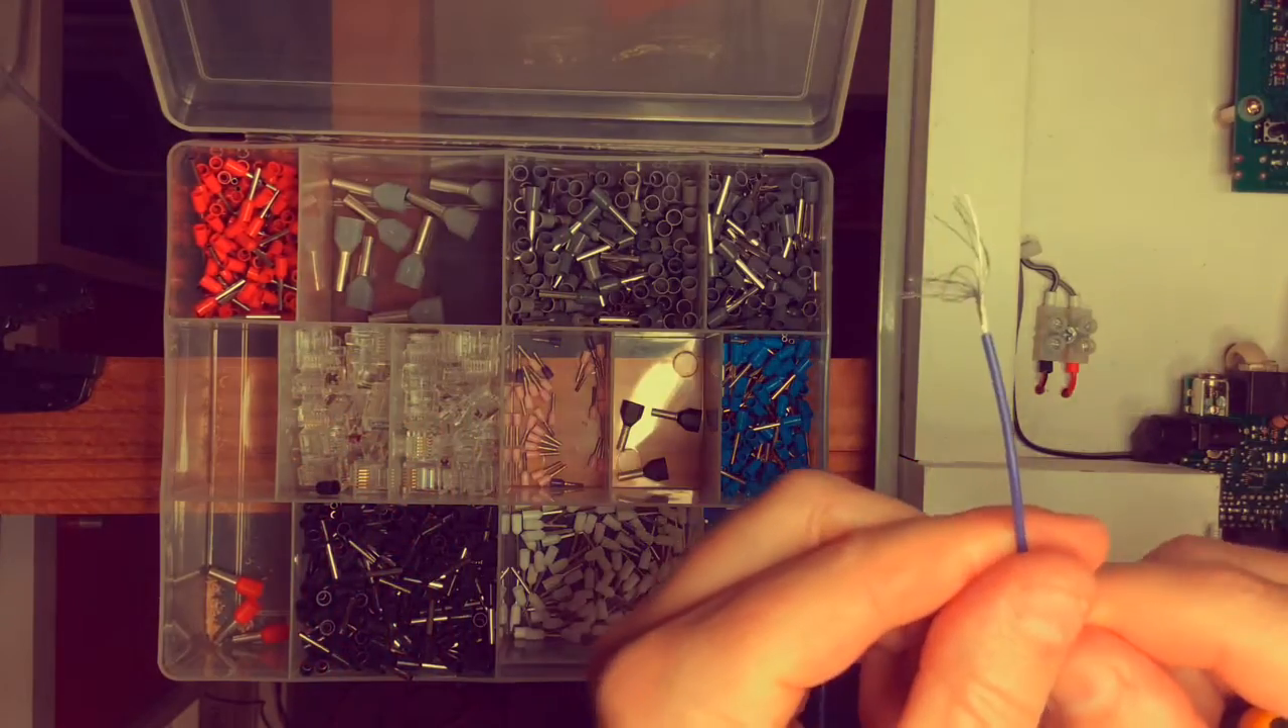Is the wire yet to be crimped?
Yes.